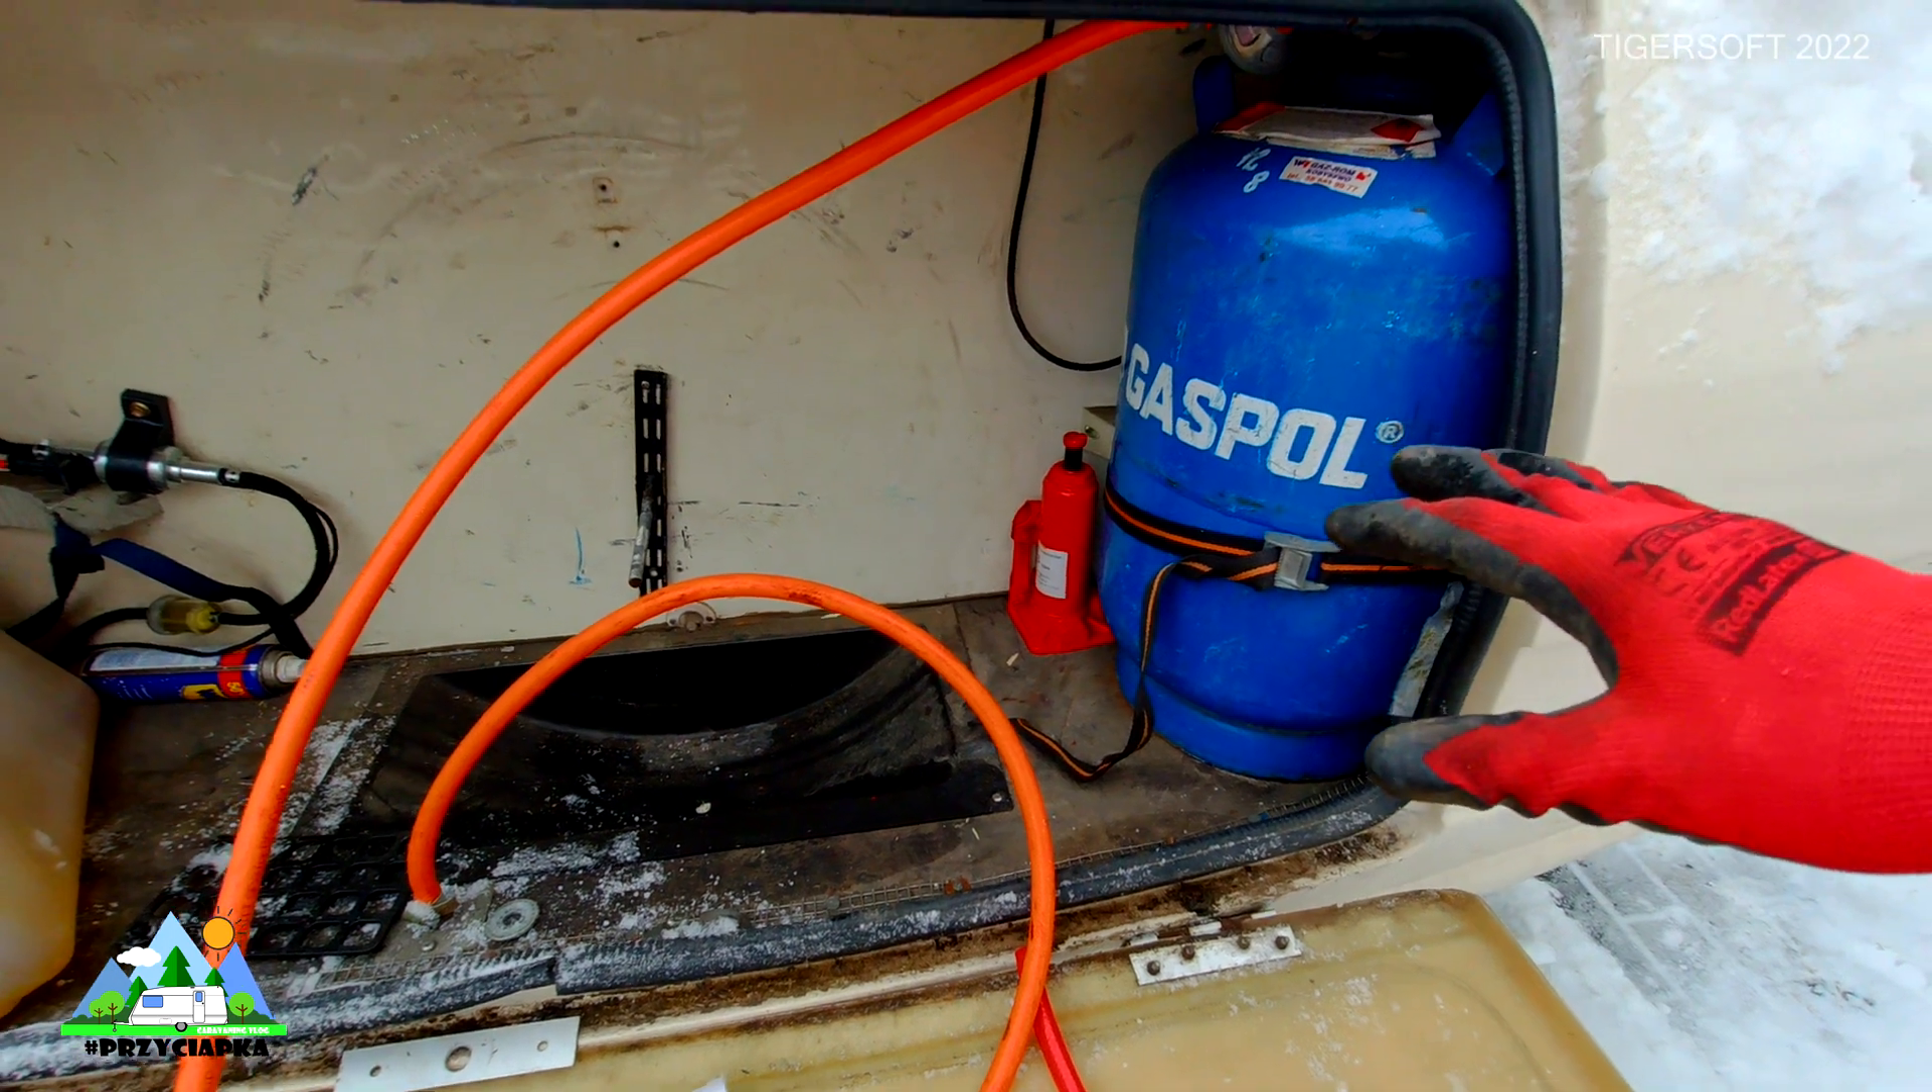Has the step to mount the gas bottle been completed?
Yes.